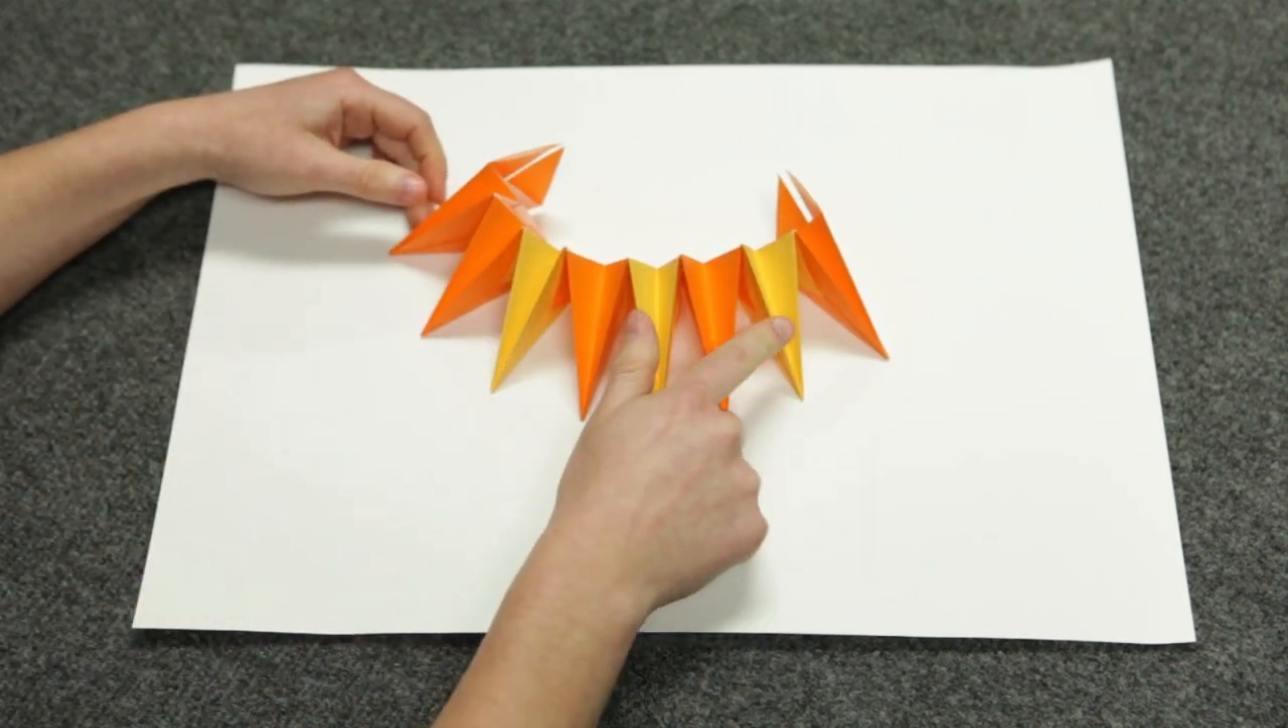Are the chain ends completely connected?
No.